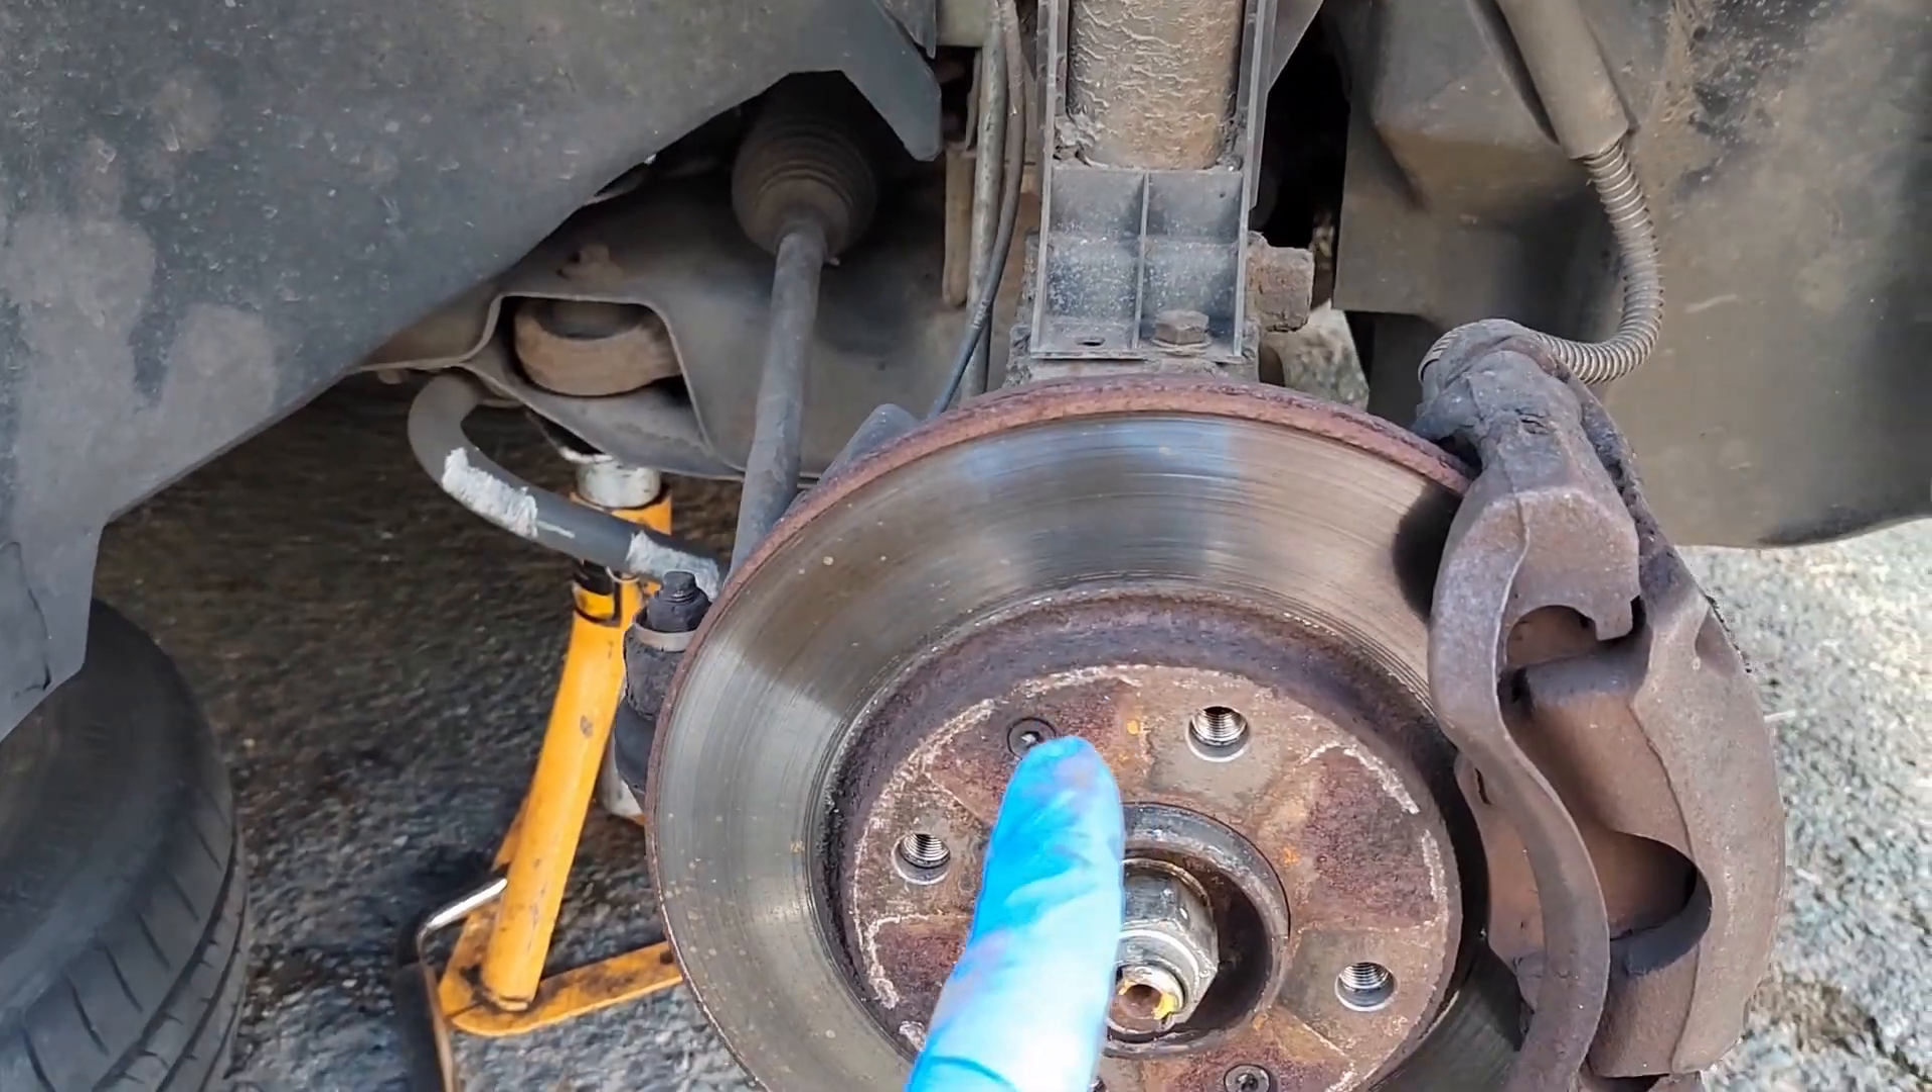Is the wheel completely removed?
Yes.